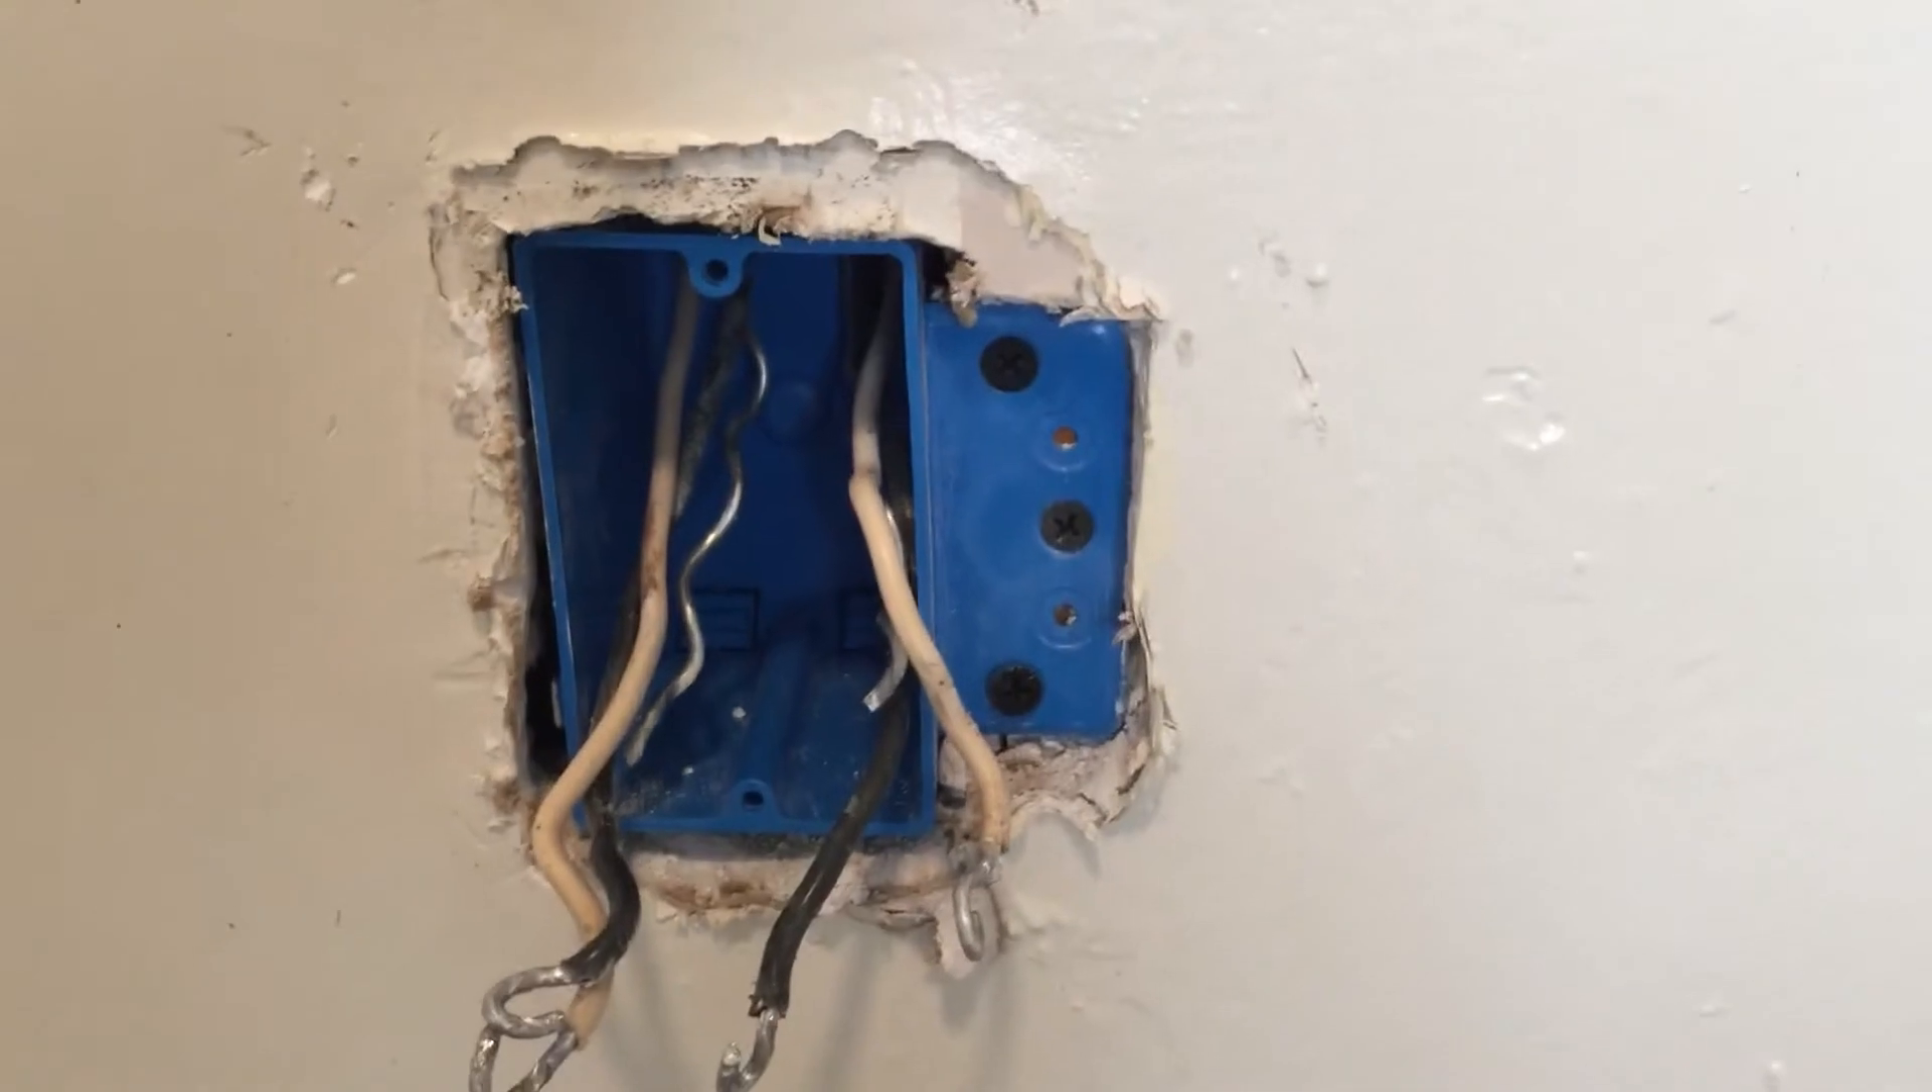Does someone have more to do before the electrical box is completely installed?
No.